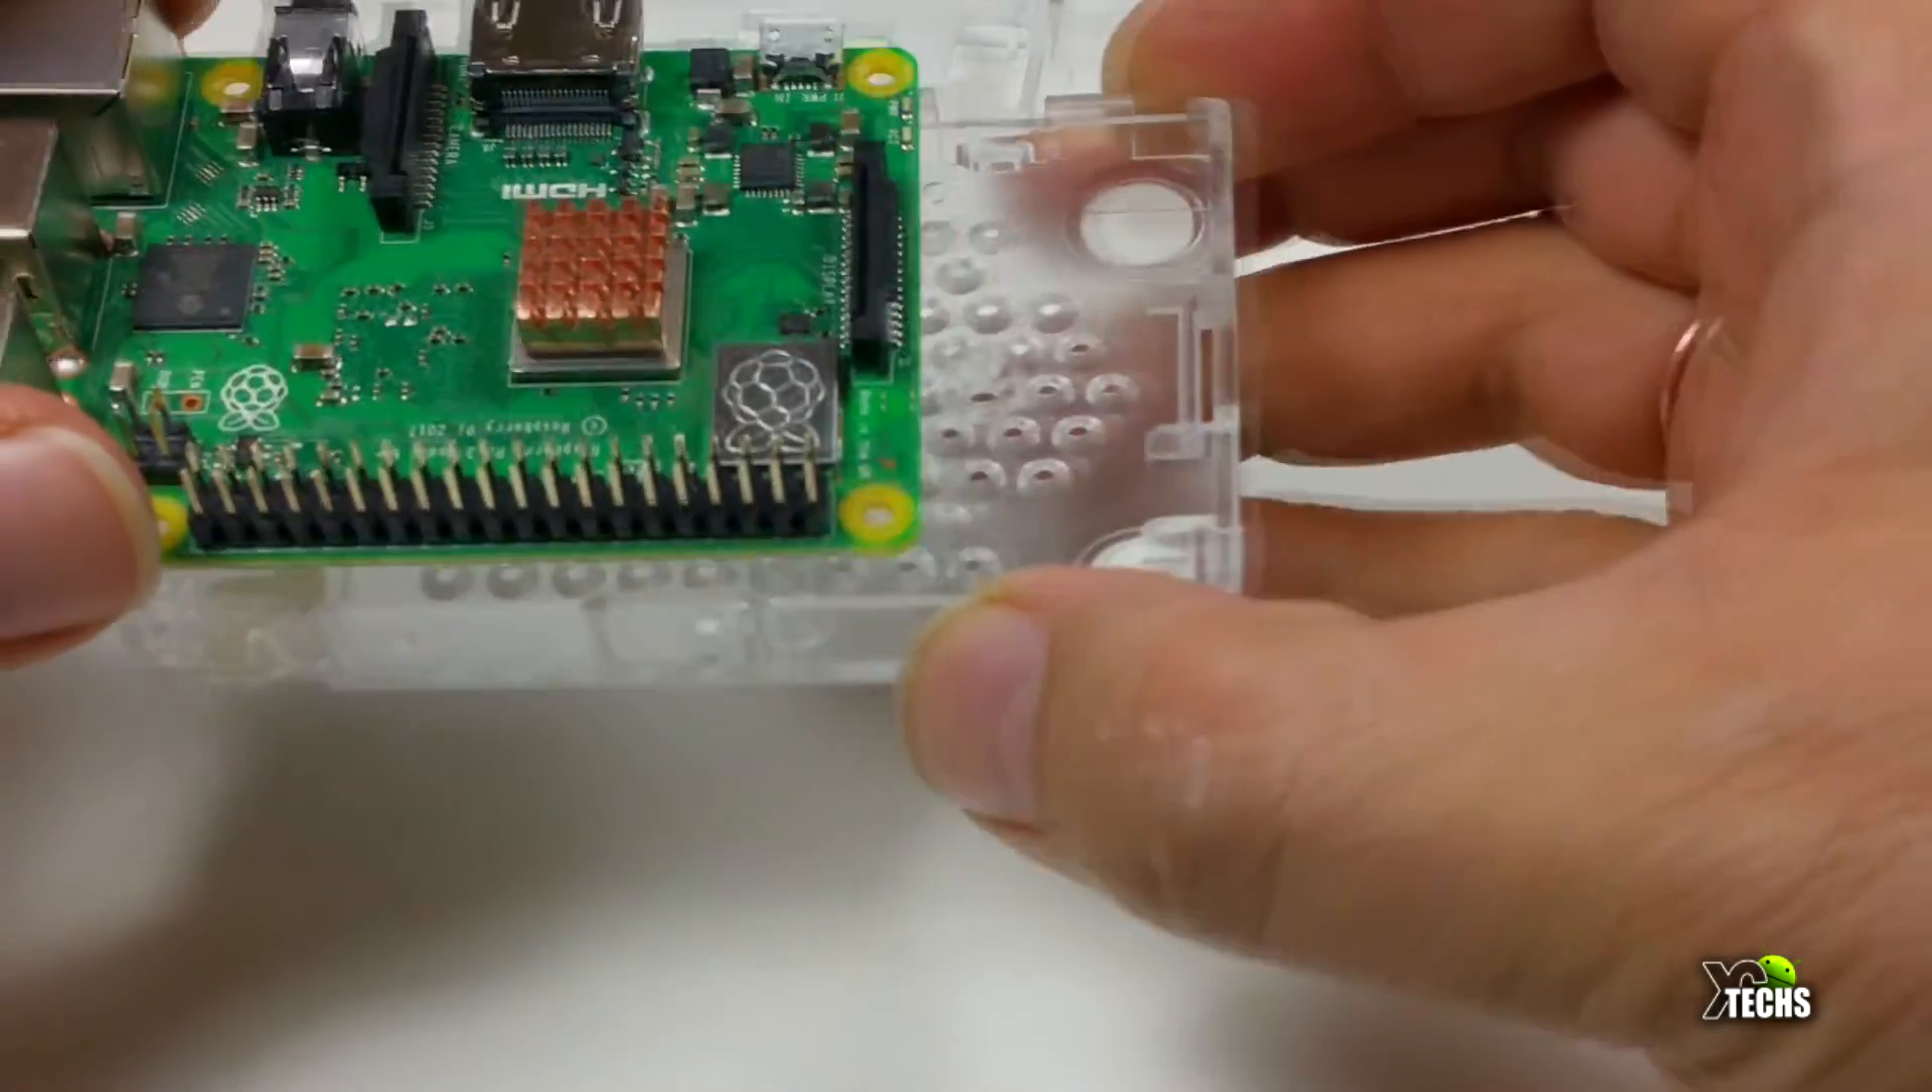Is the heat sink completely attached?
Yes.